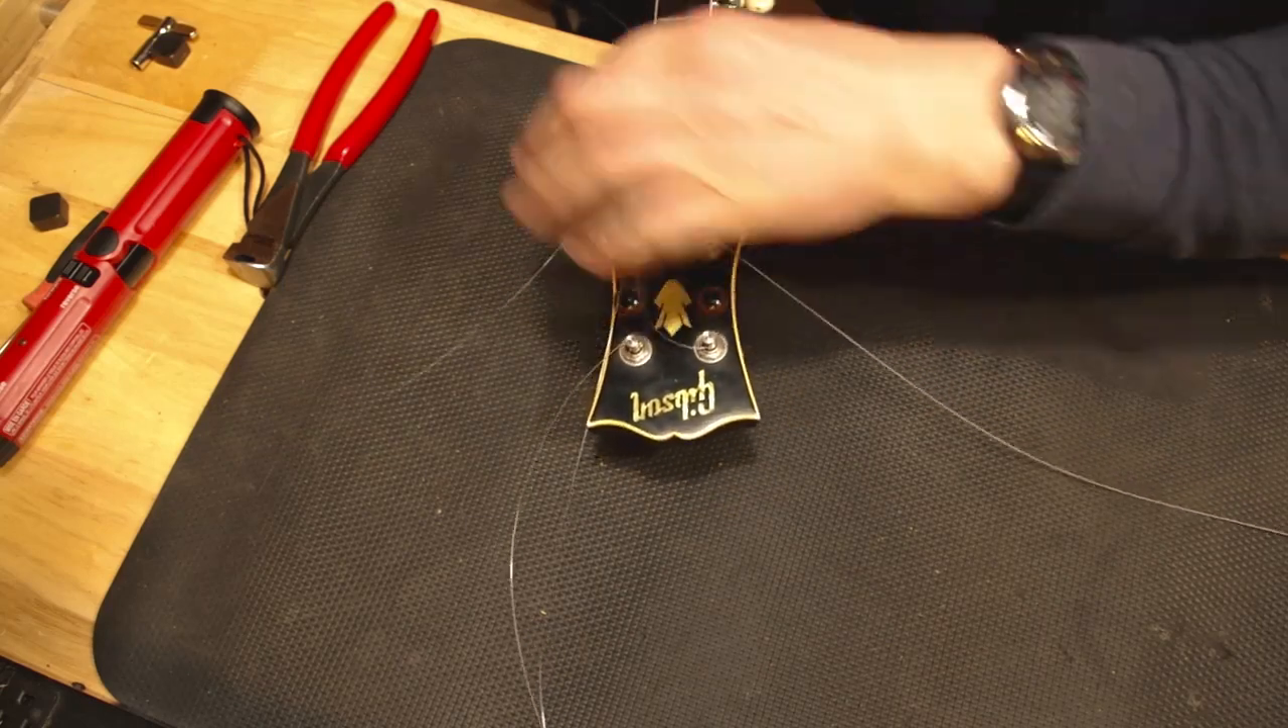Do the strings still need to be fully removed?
Yes.